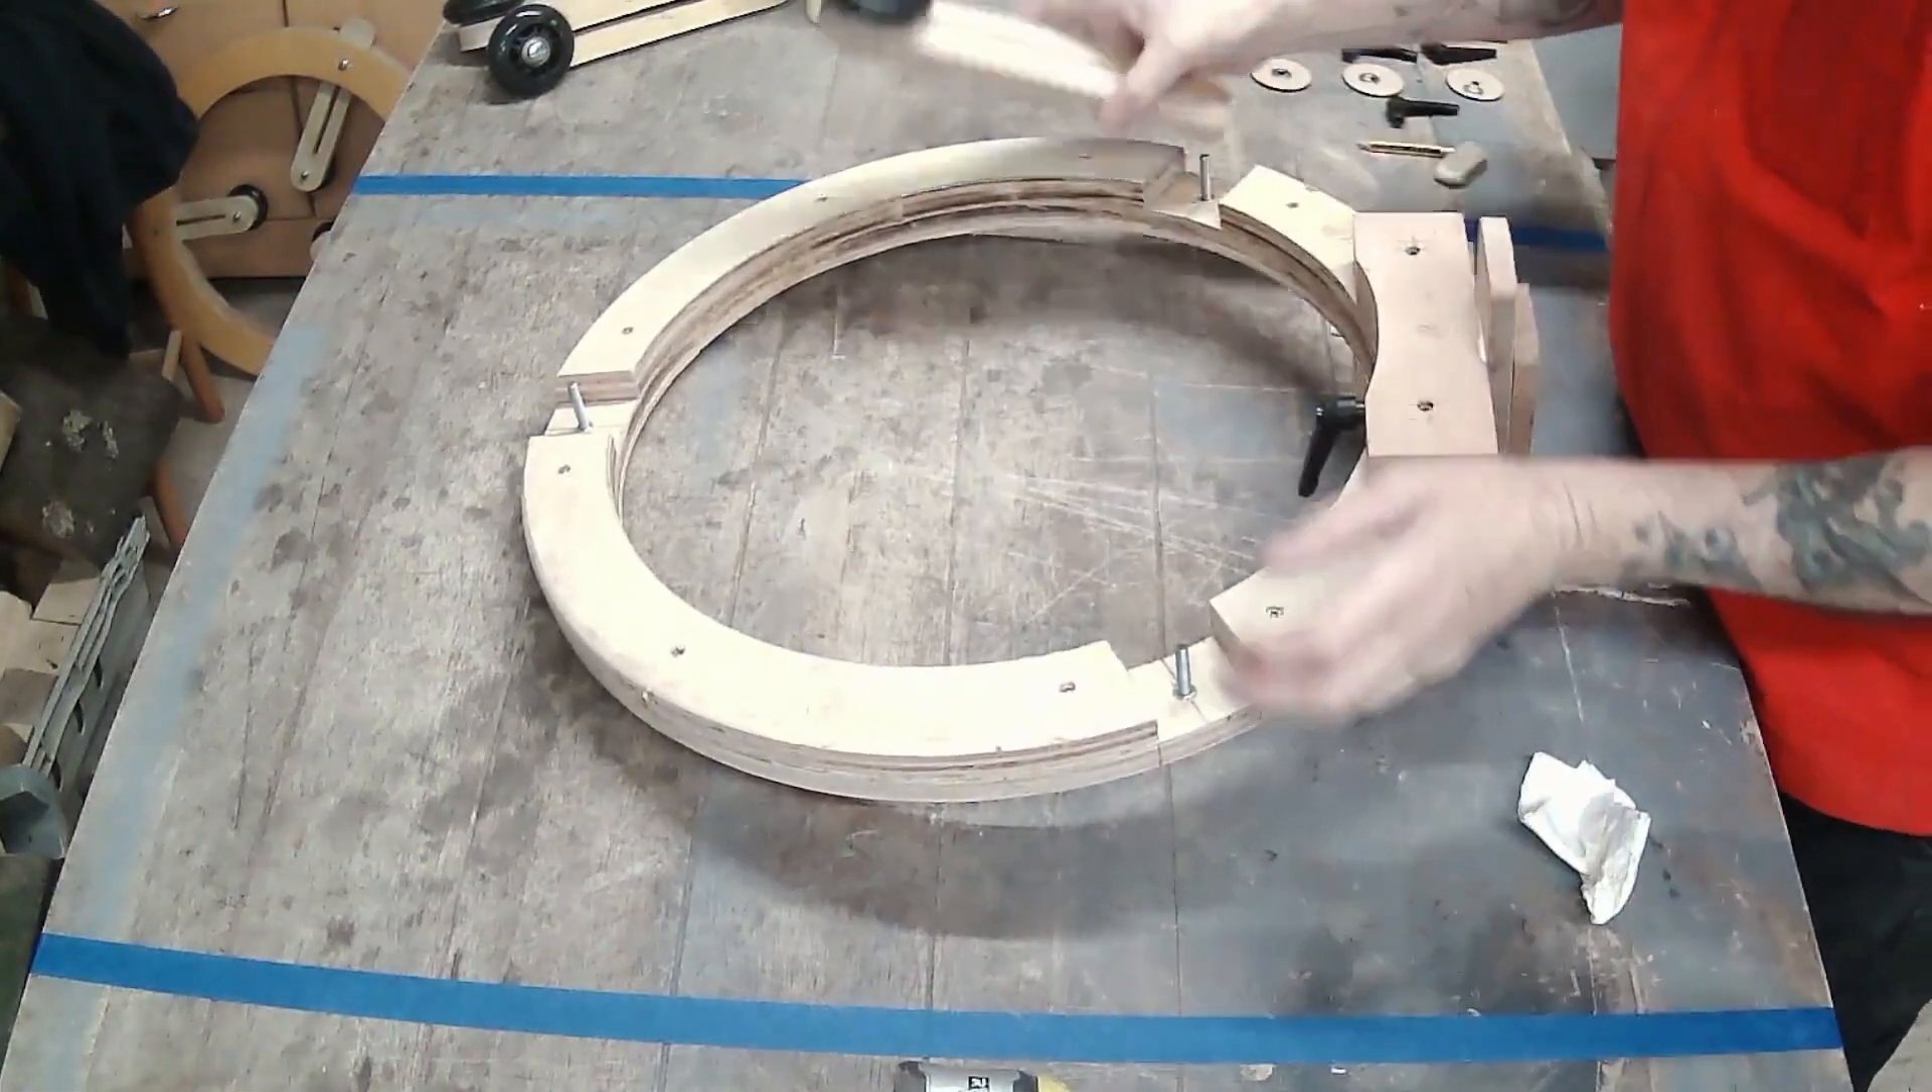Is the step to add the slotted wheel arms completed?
No.